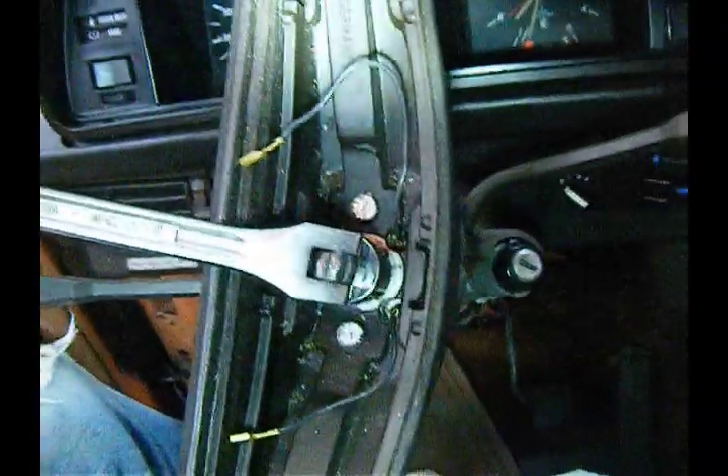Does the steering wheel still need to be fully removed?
Yes.